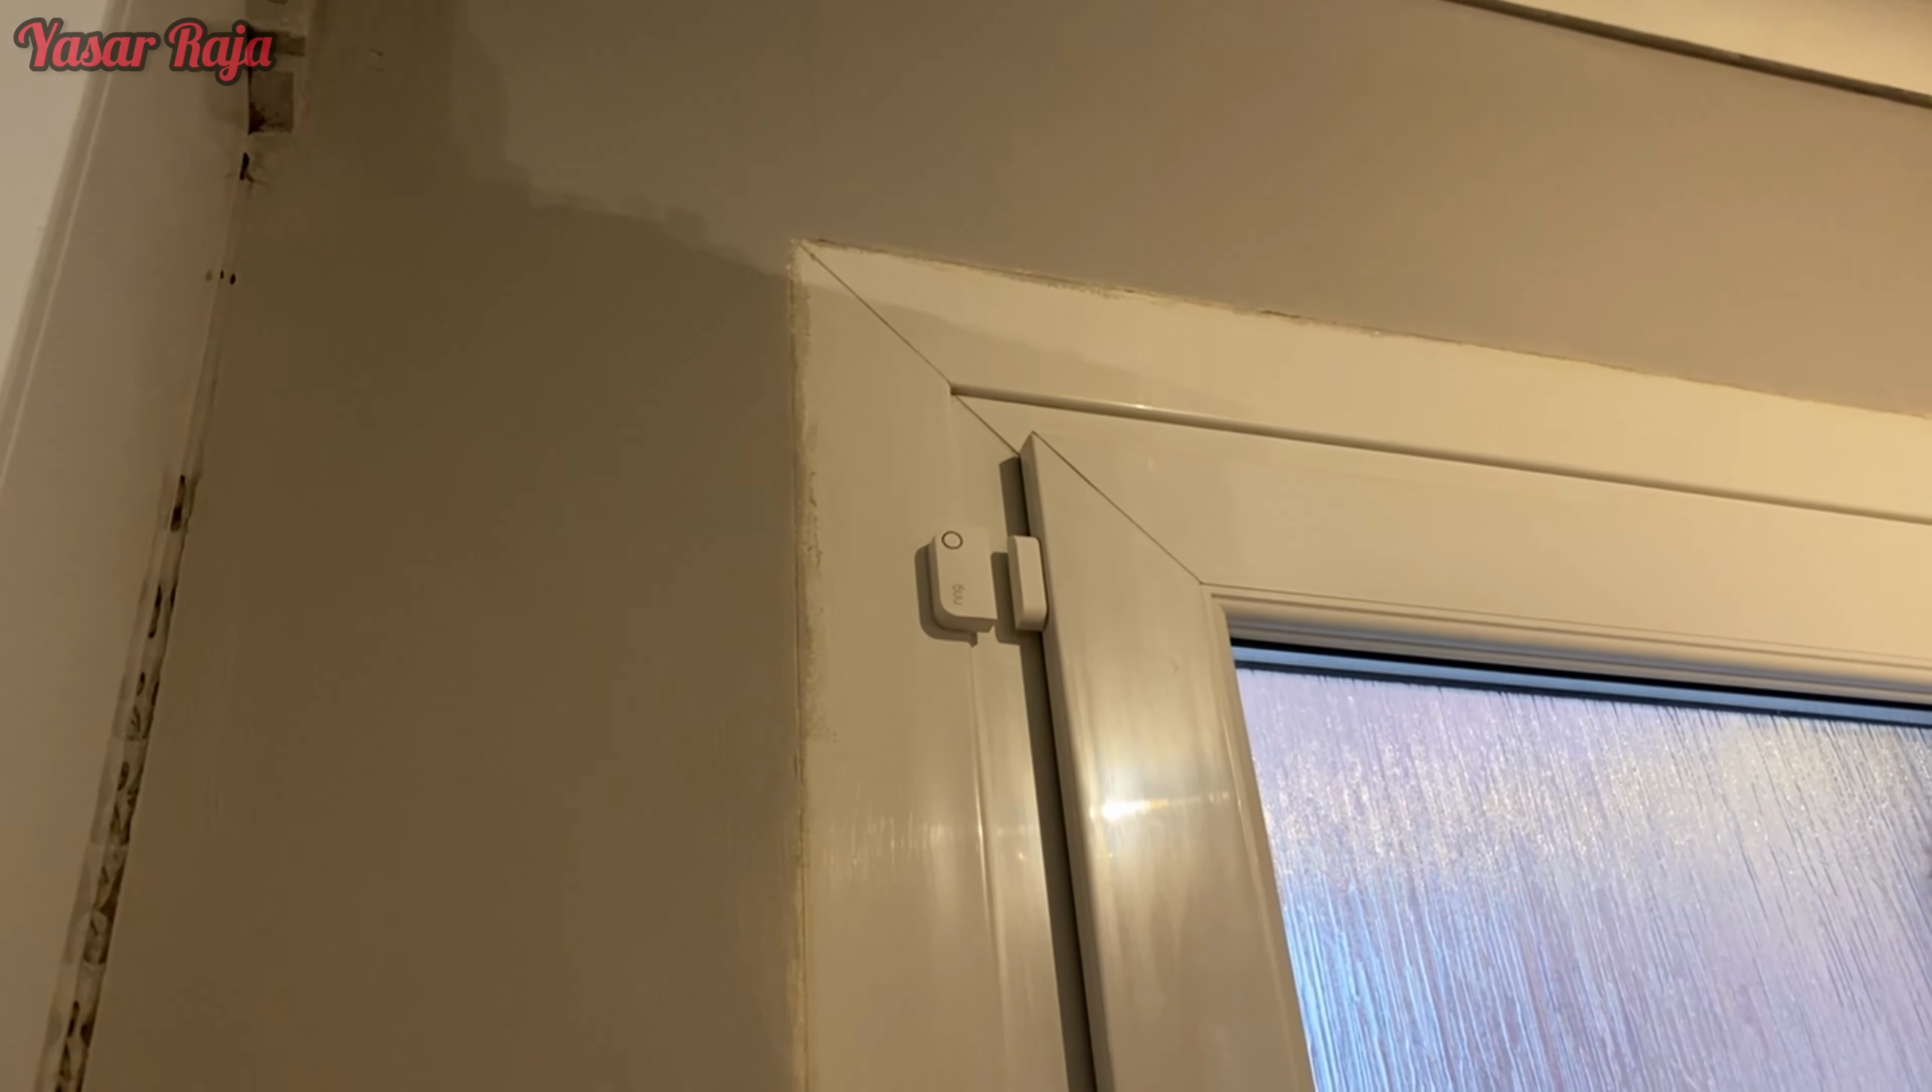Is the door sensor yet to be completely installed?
No.